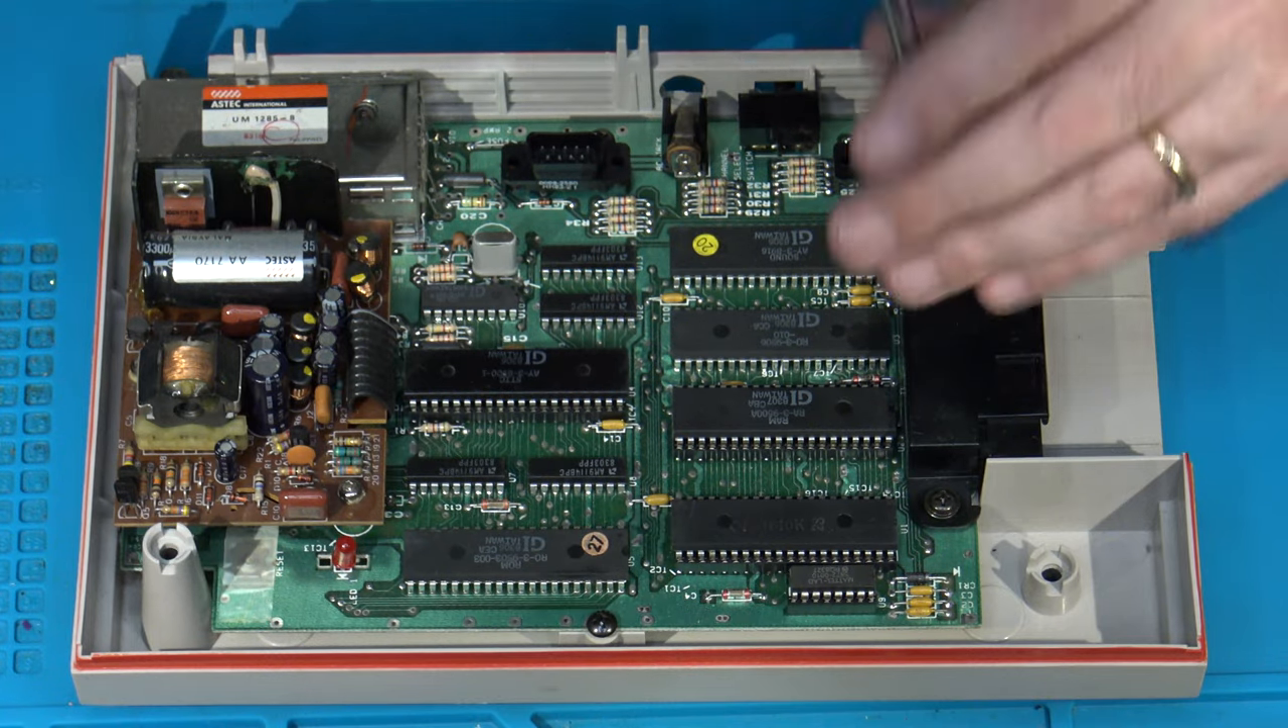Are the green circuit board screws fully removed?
No.